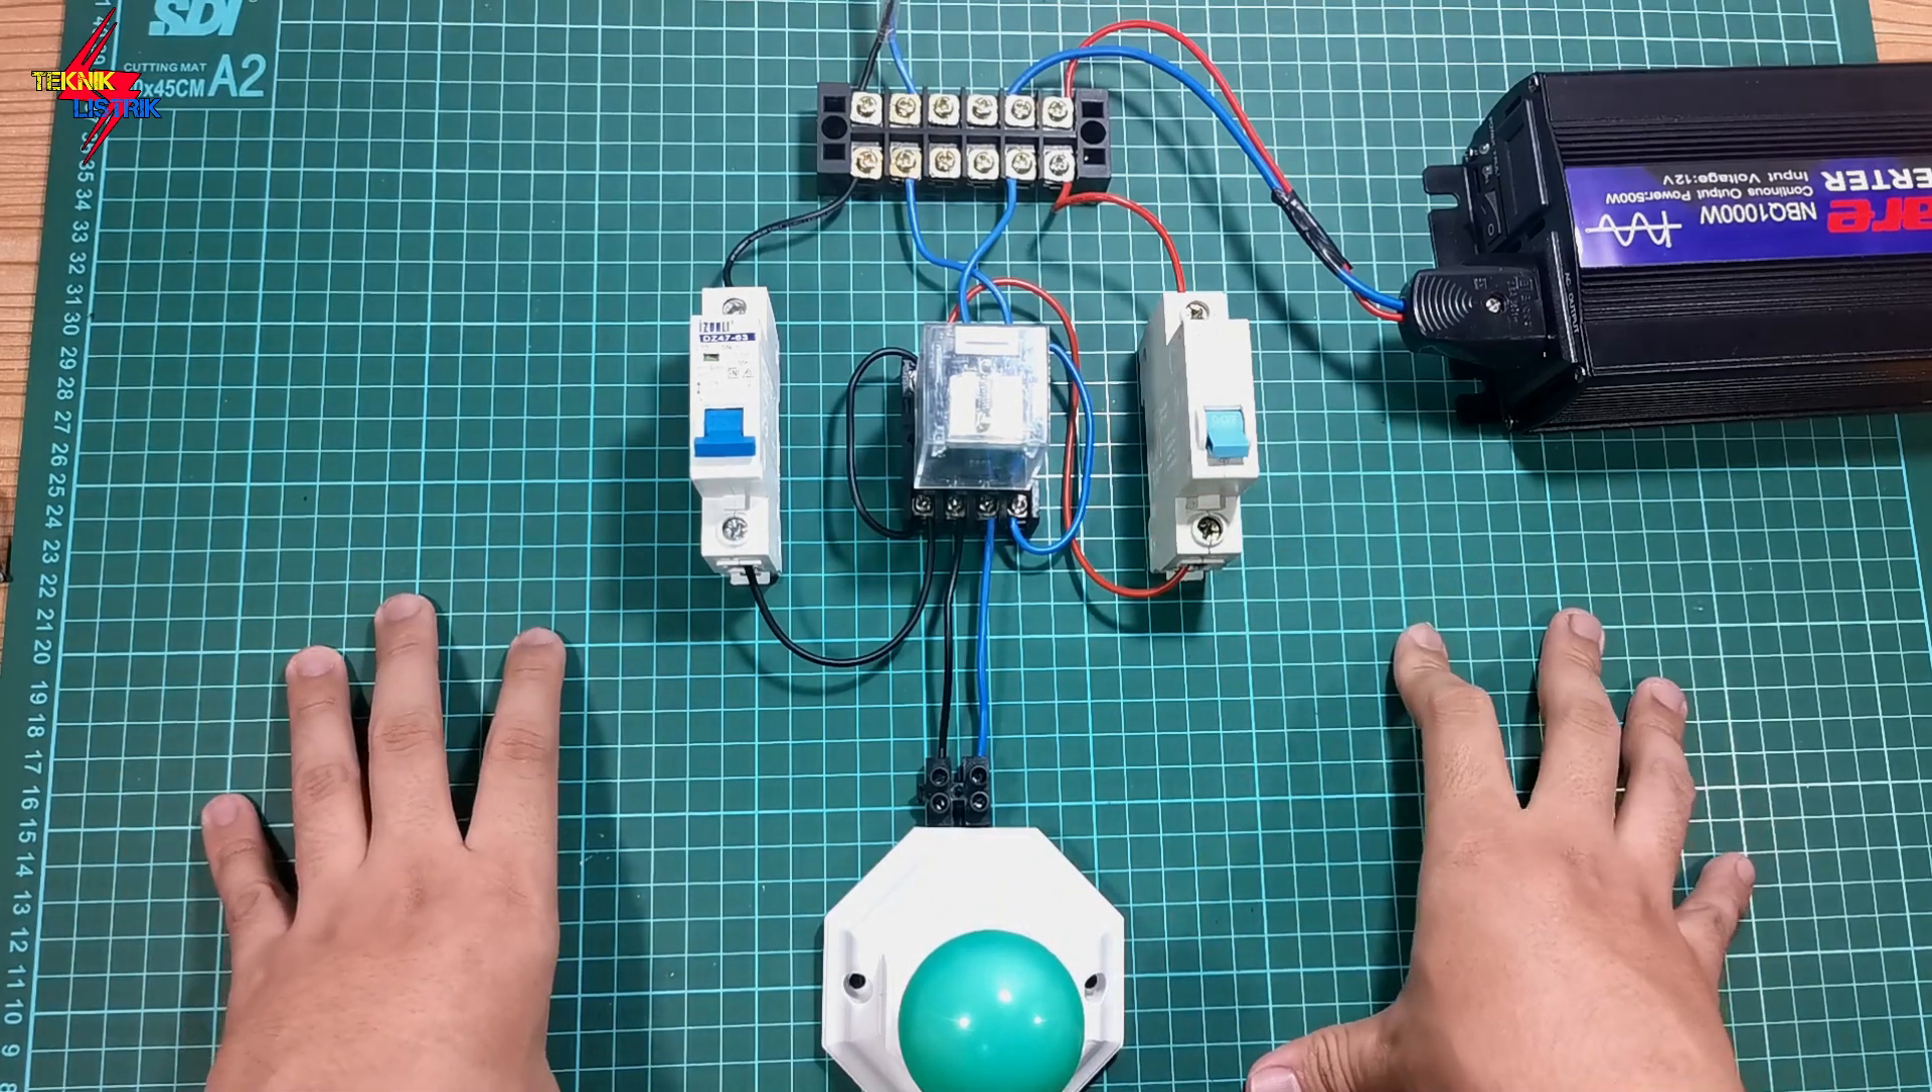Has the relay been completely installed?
Yes.